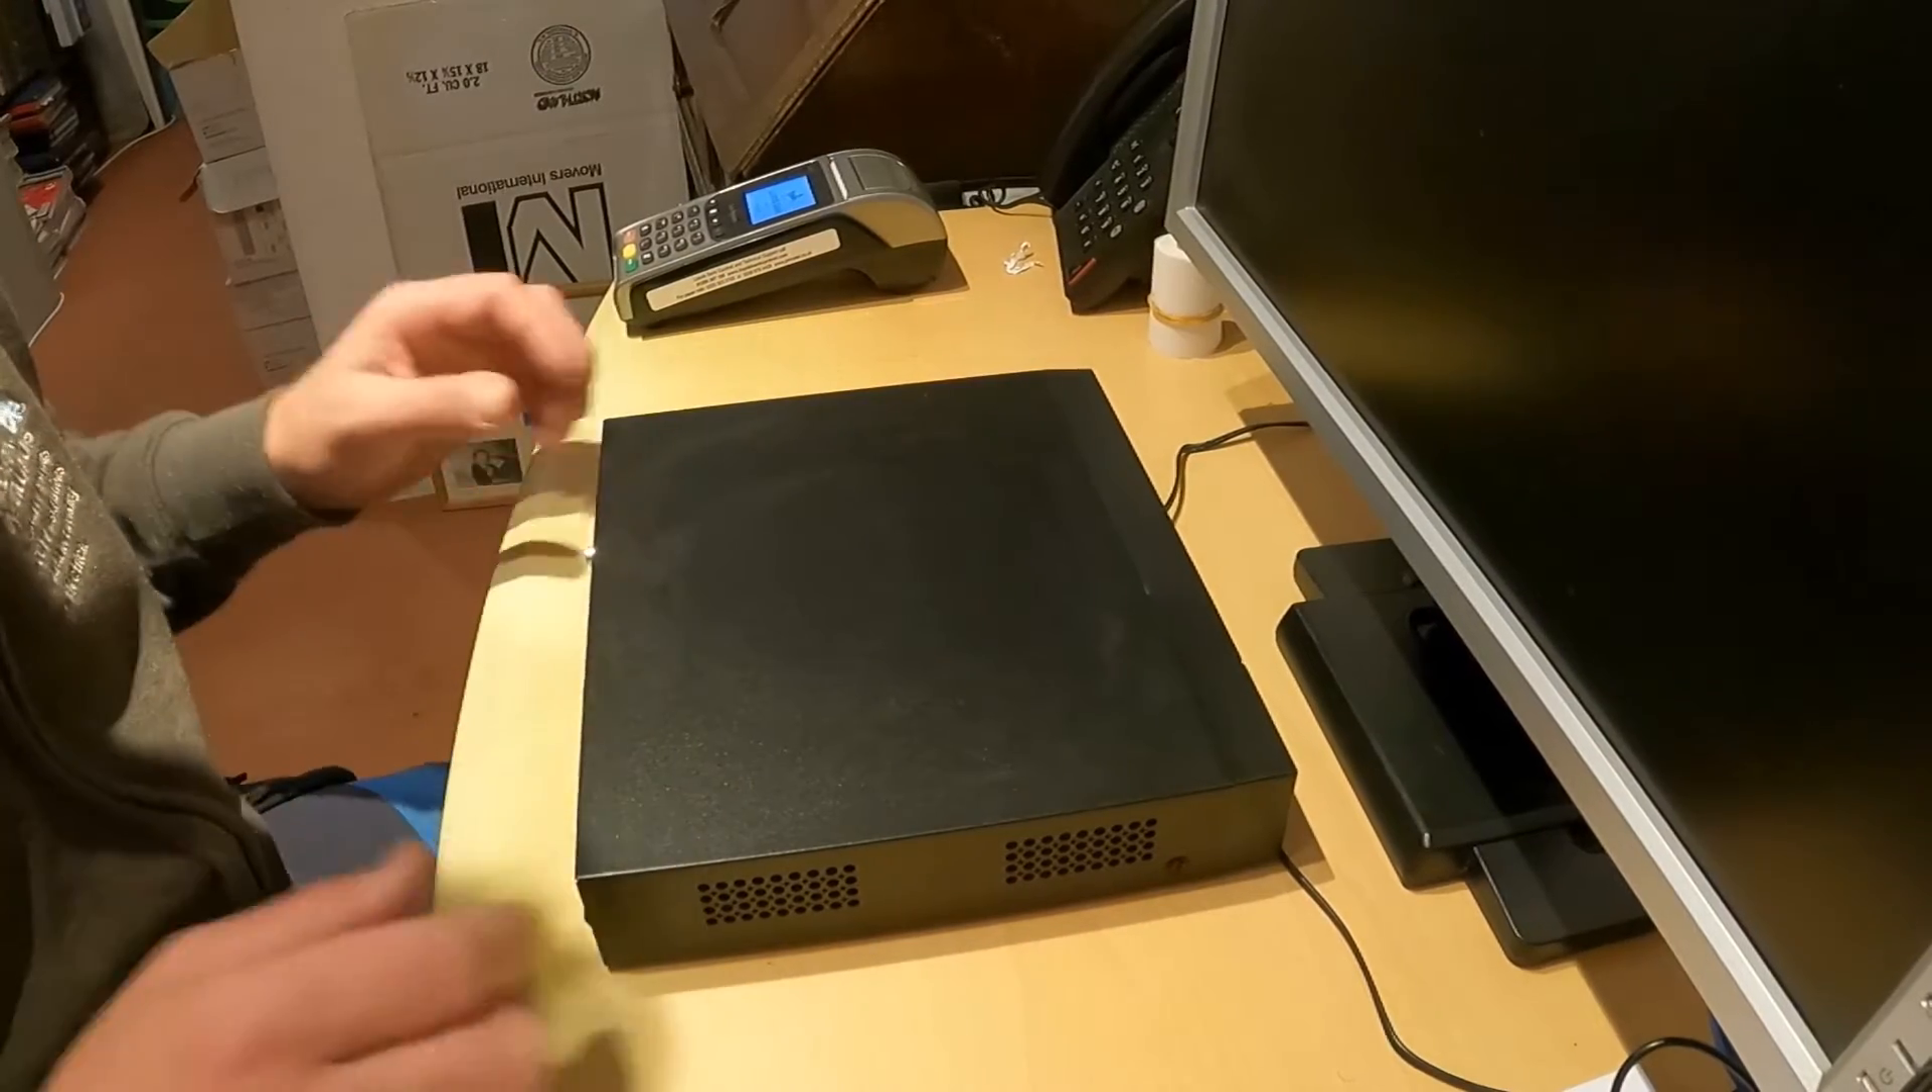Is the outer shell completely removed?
No.